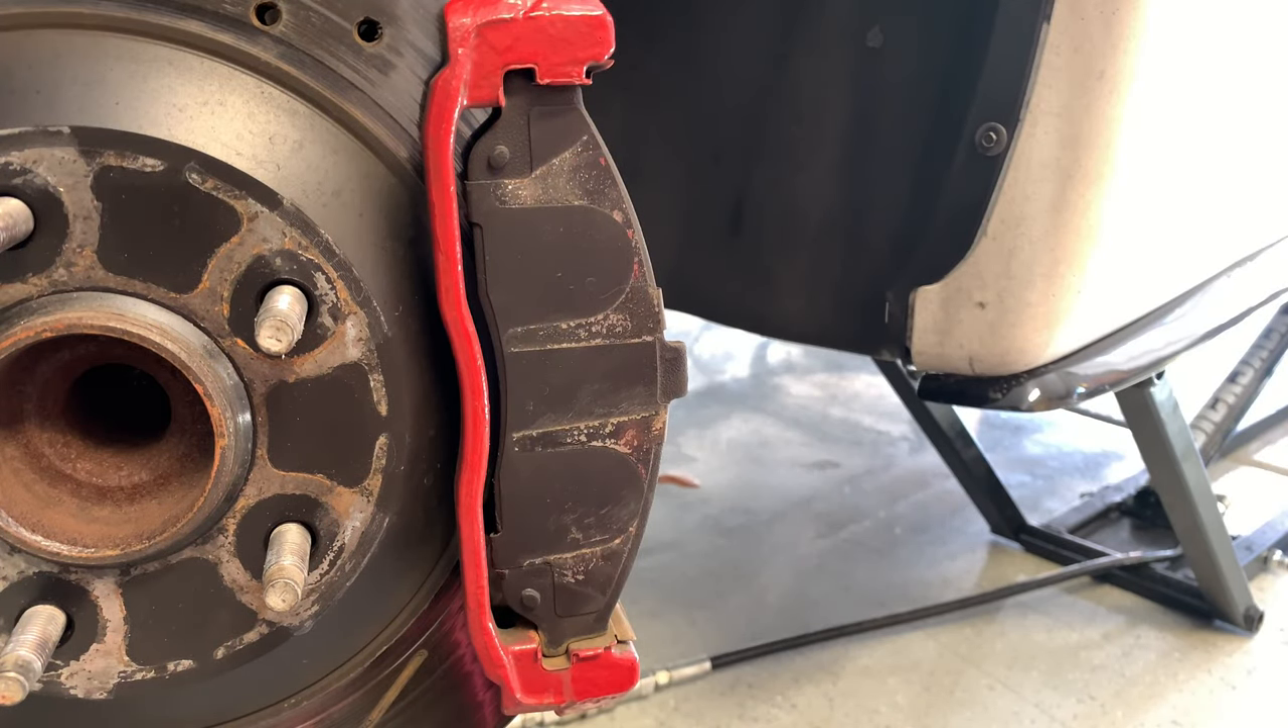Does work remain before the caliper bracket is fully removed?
Yes.